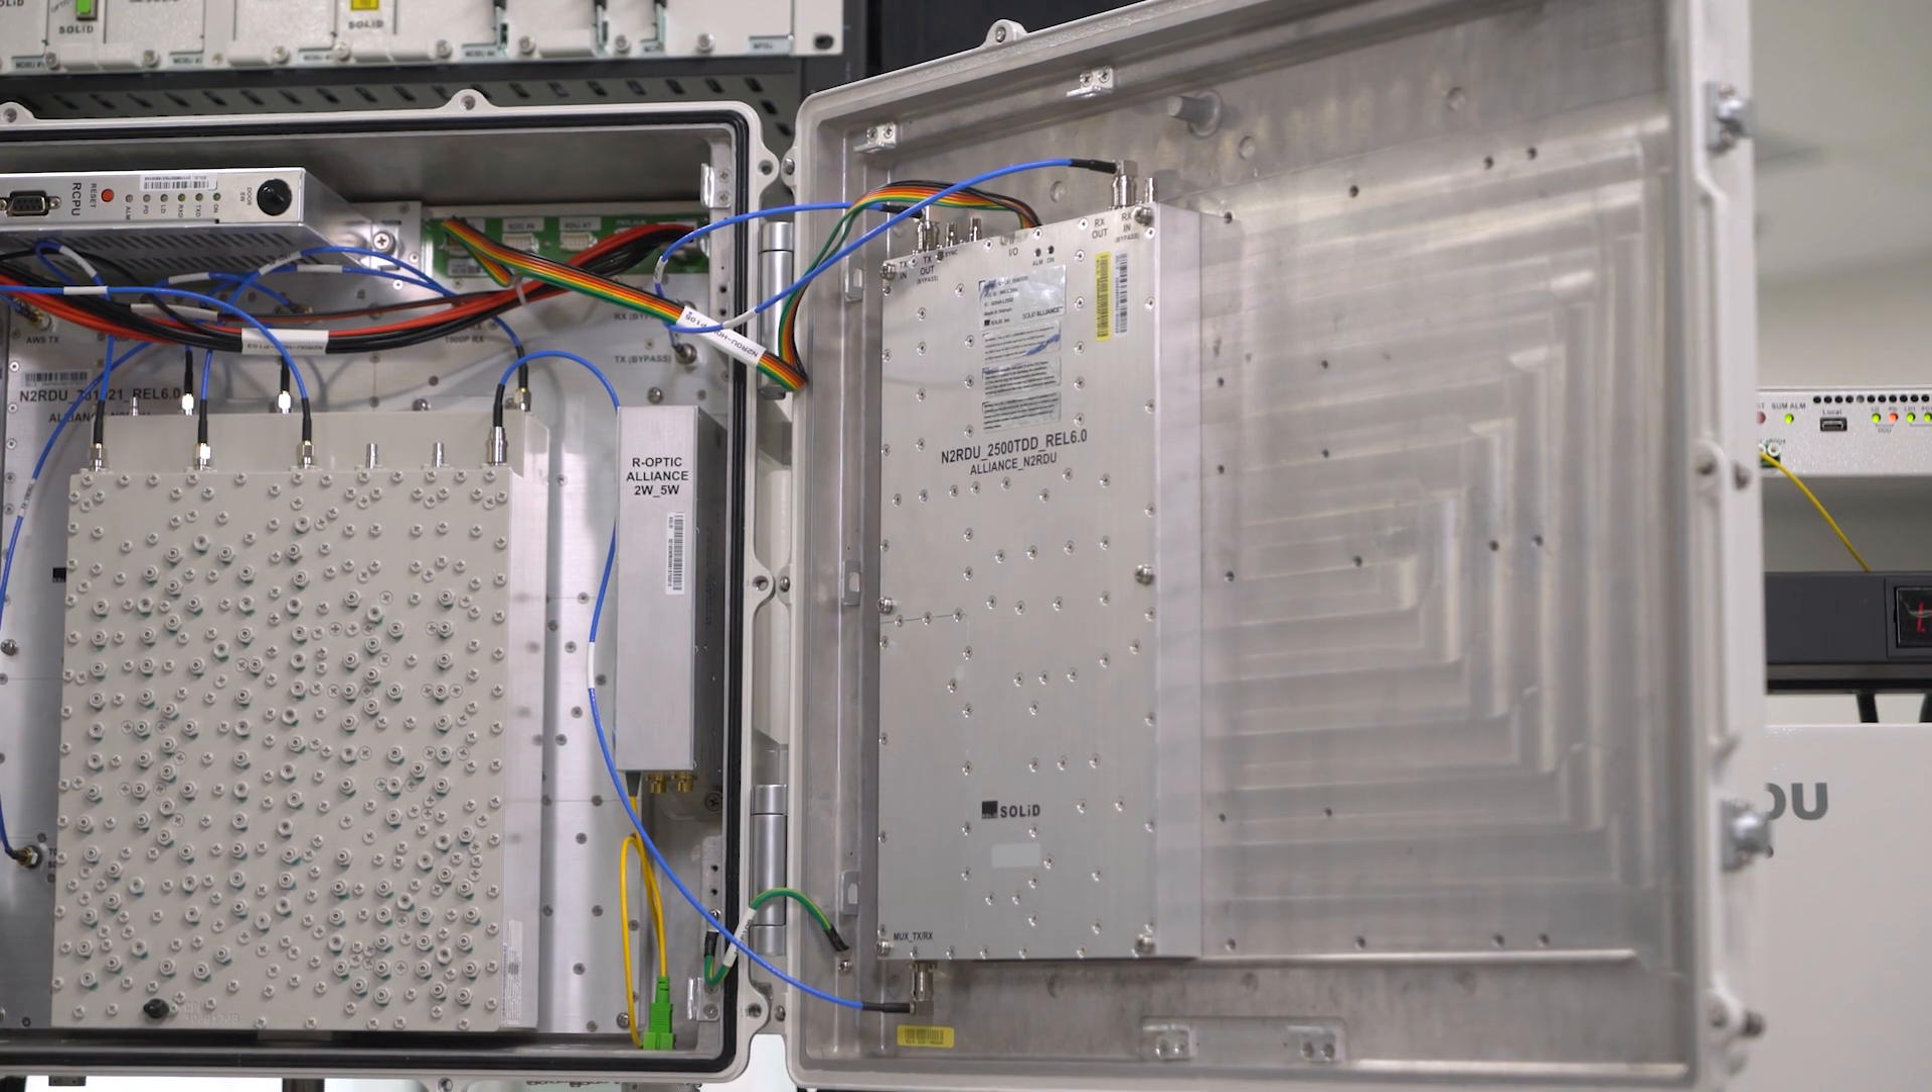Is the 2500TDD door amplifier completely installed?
Yes.